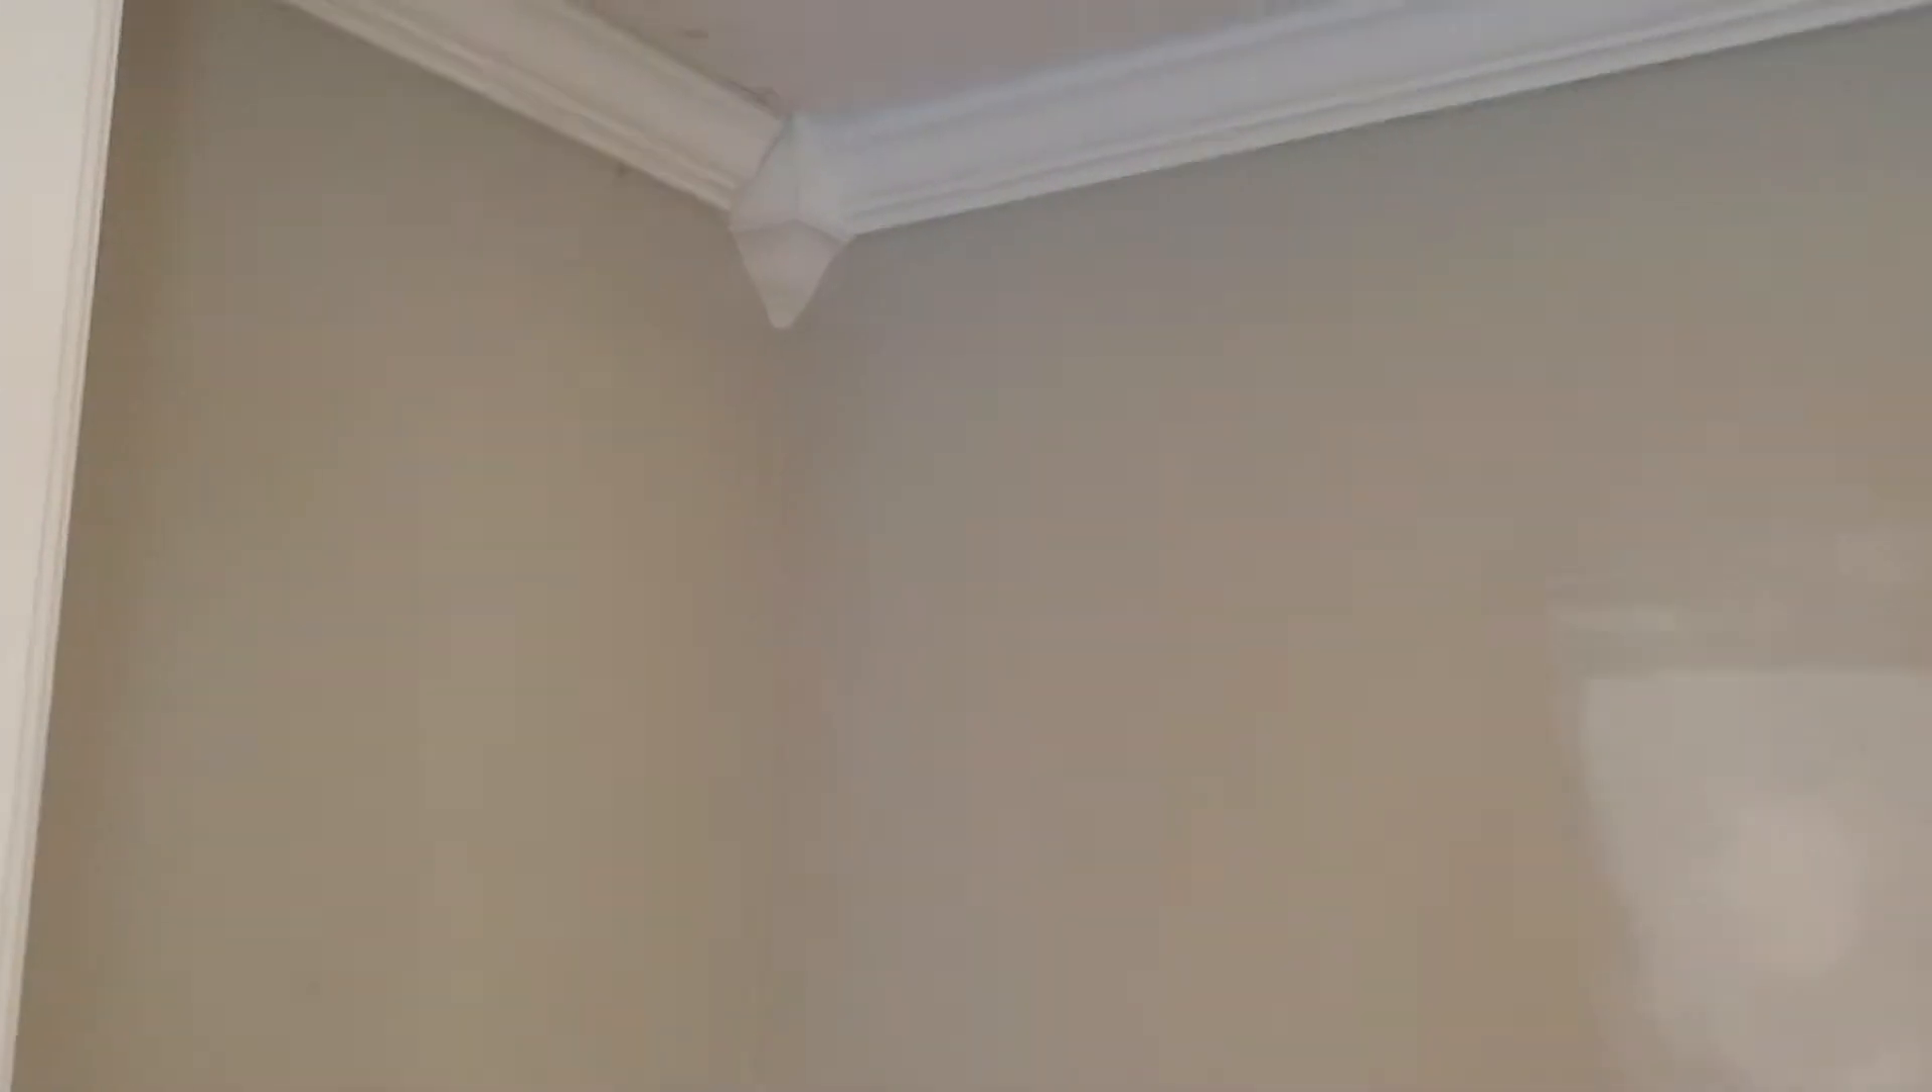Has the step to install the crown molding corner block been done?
Yes.